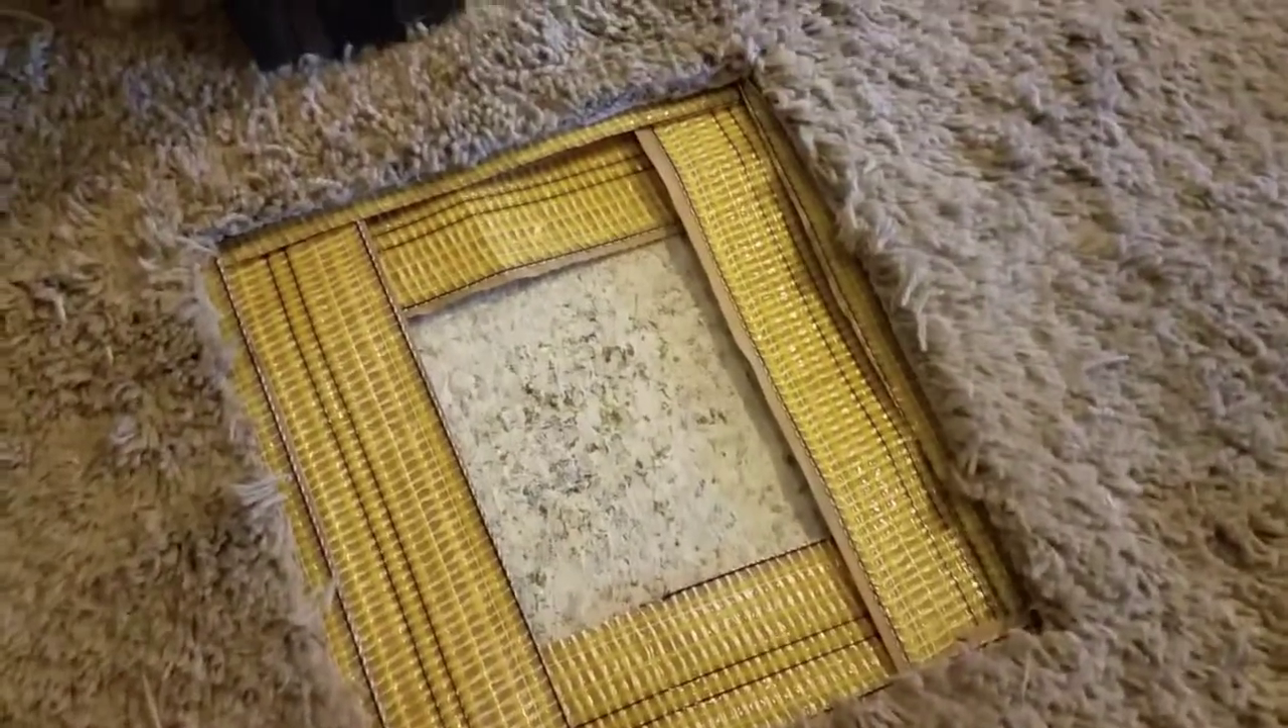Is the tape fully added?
Yes.